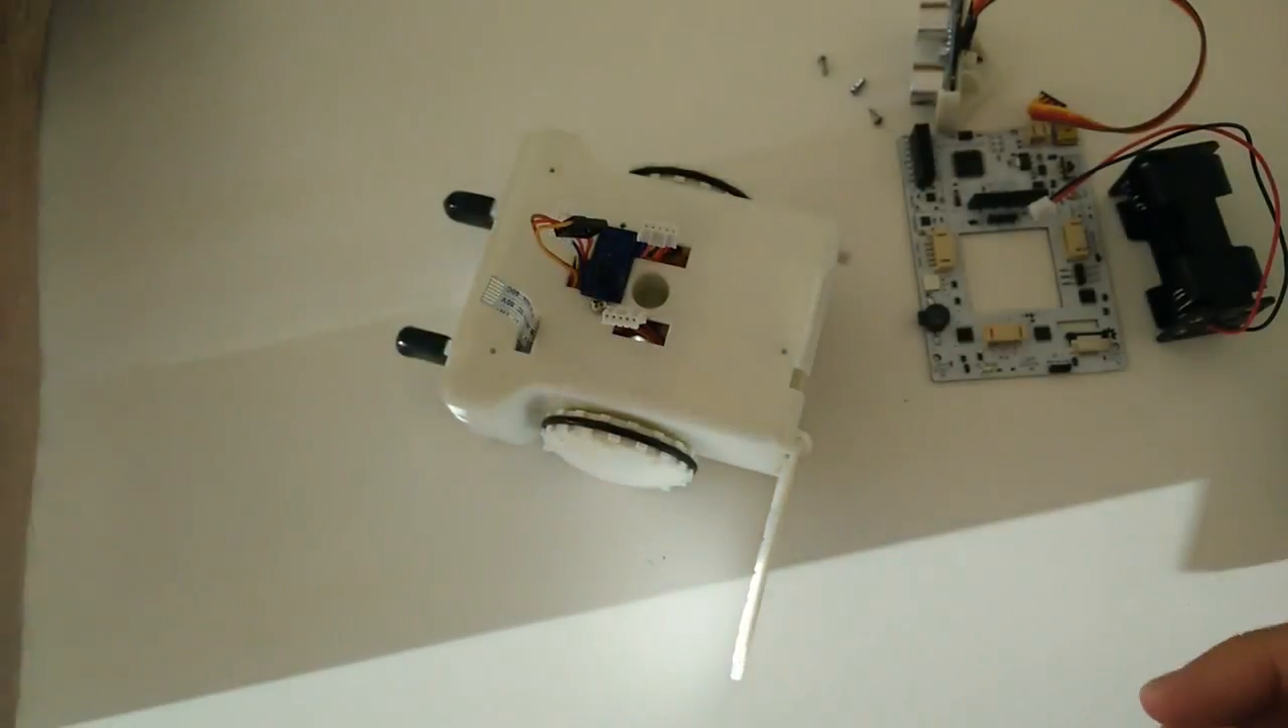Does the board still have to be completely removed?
No.